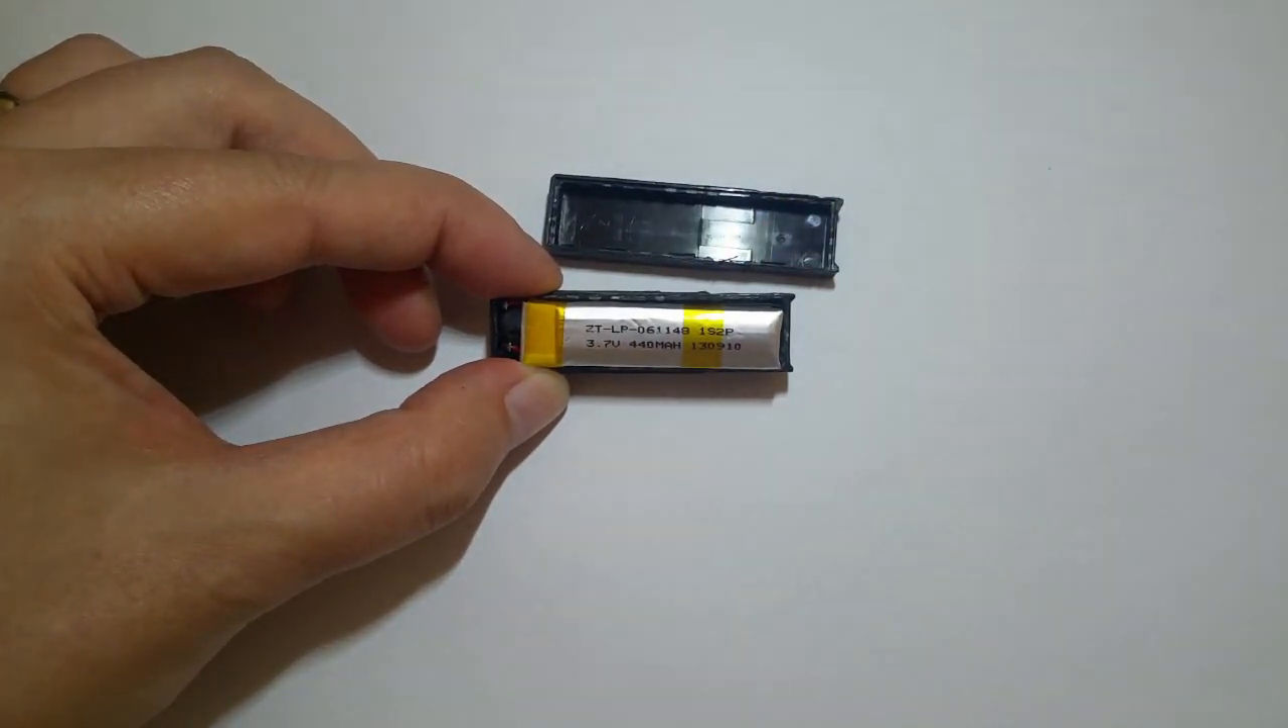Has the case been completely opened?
Yes.